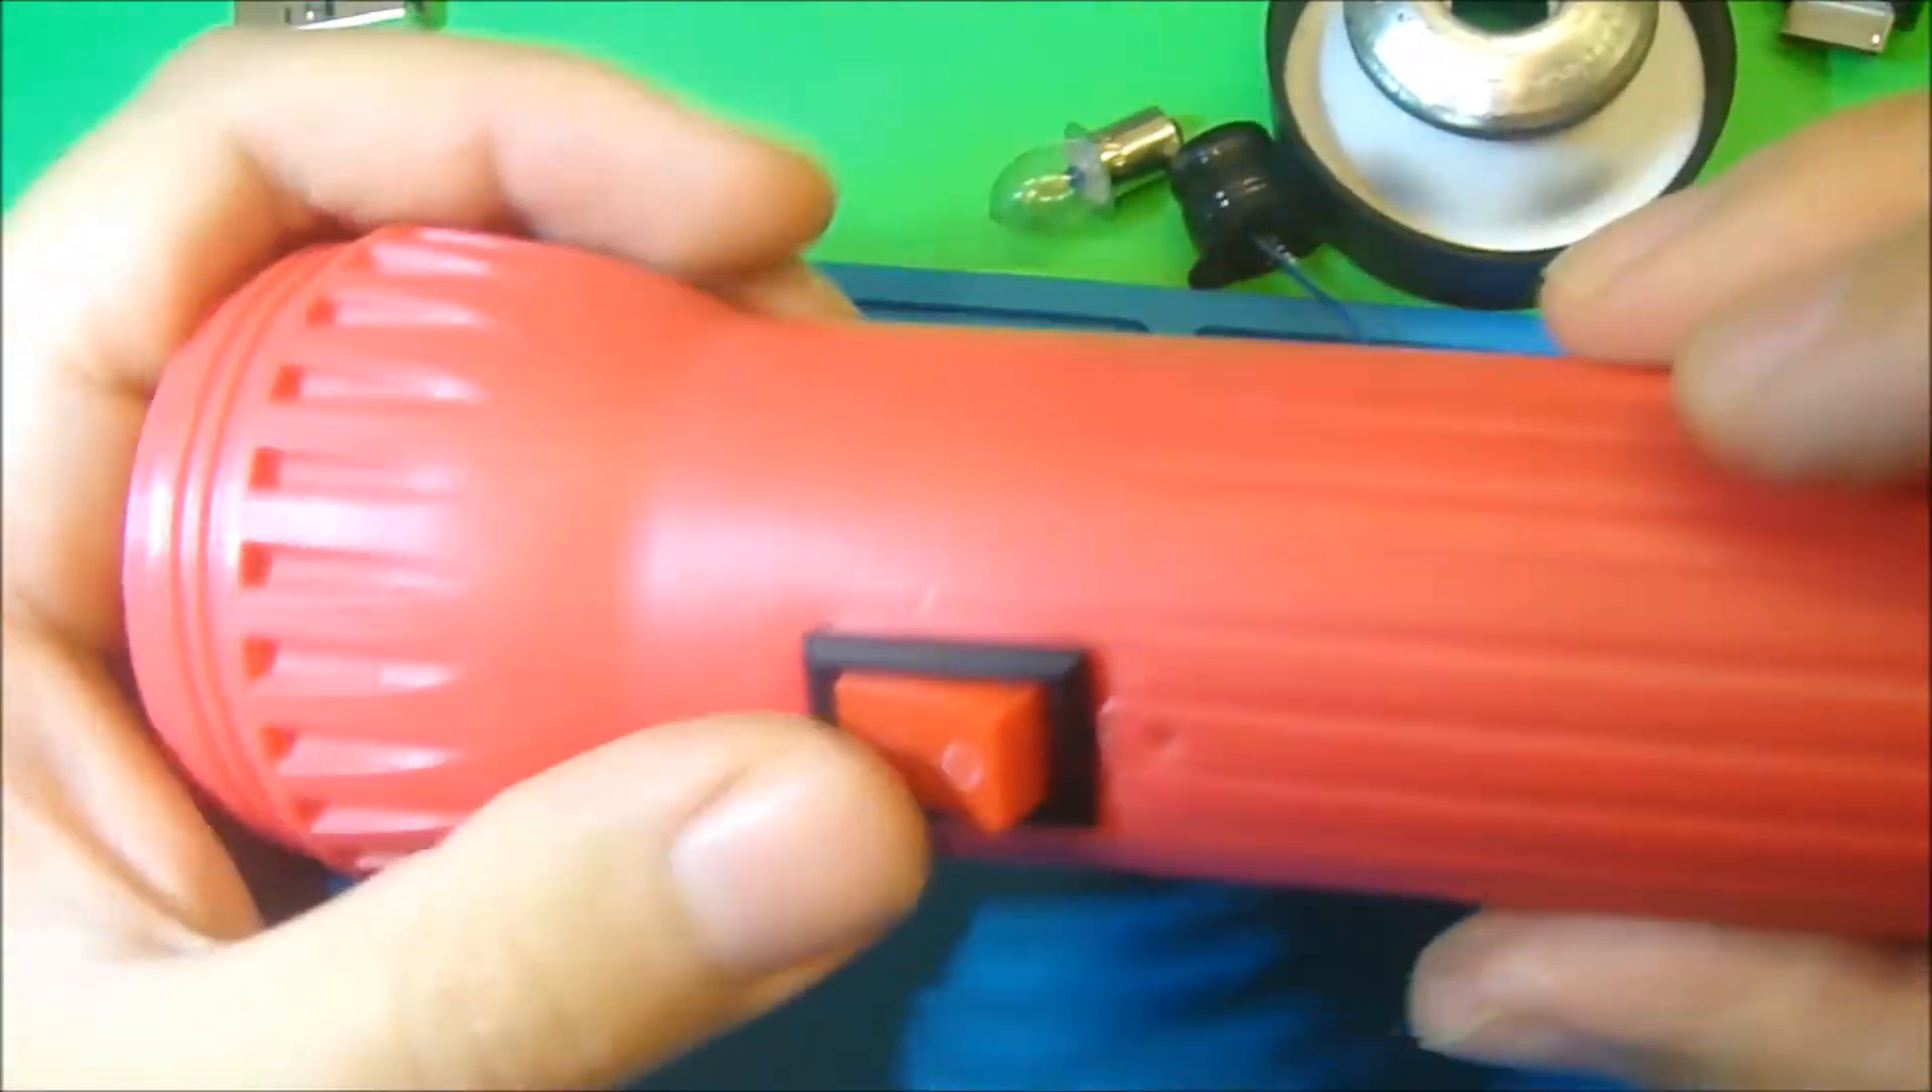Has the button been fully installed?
Yes.